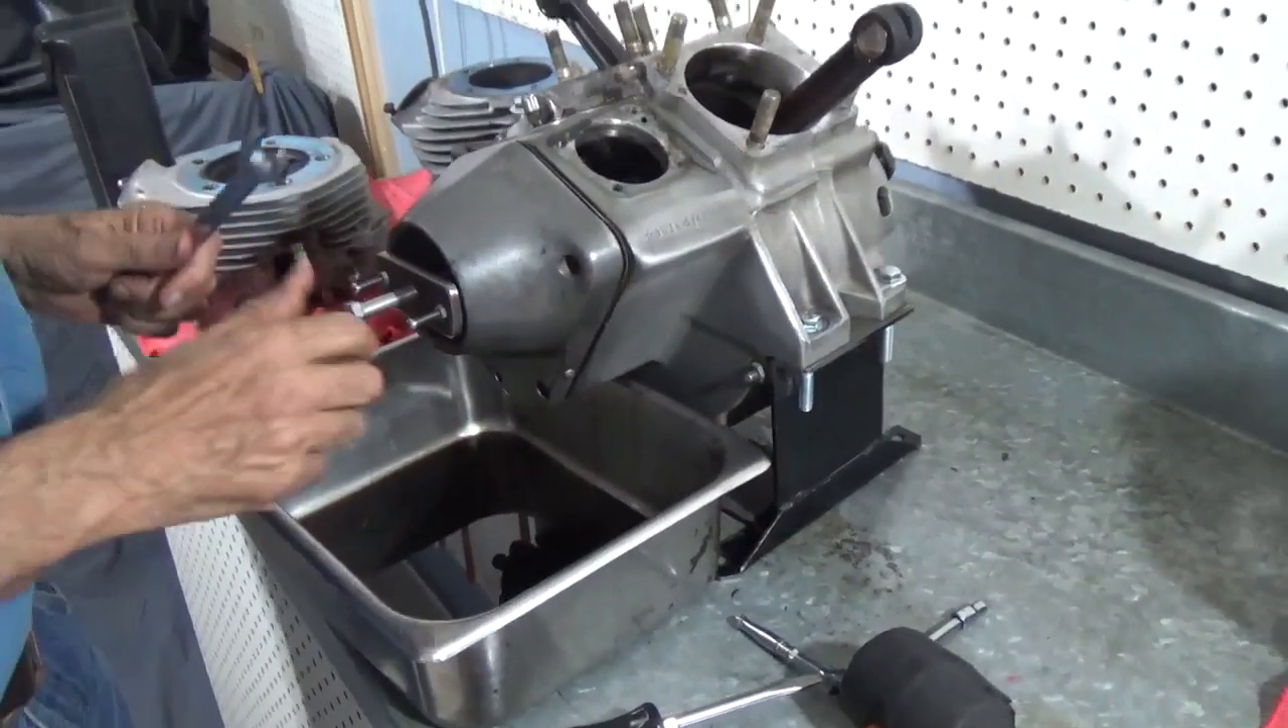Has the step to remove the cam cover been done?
No.